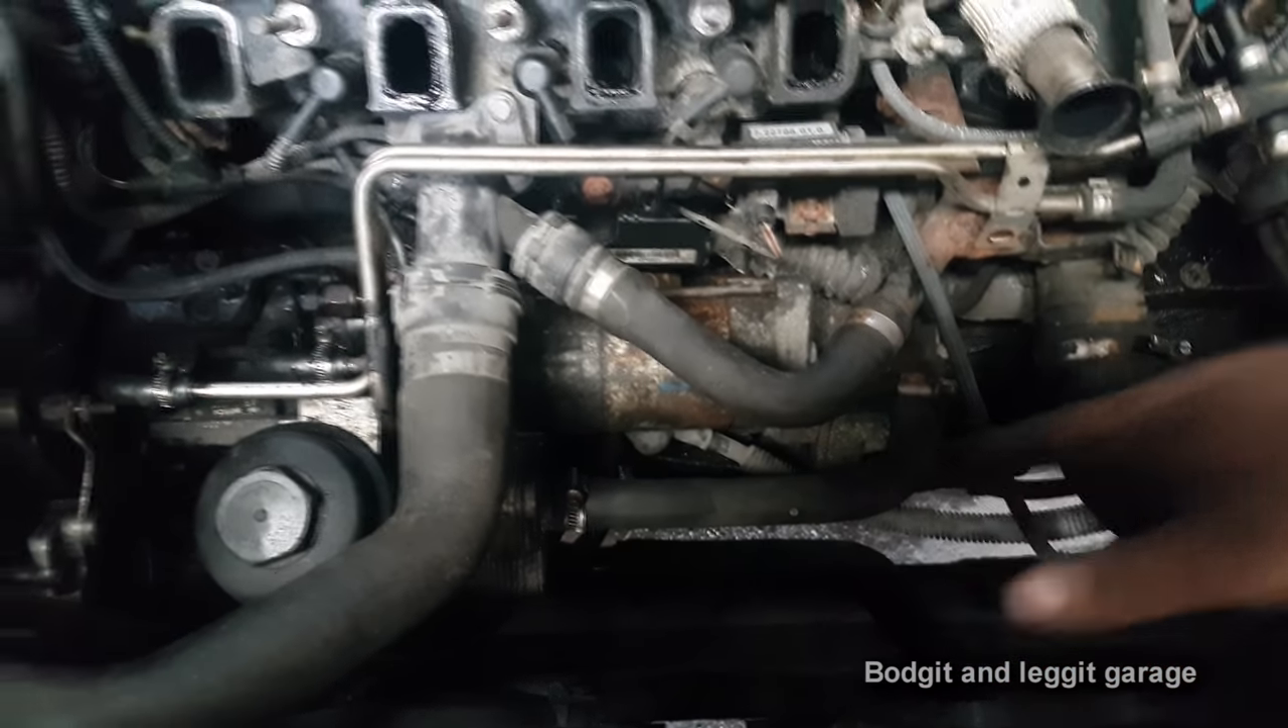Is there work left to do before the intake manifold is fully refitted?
Yes.